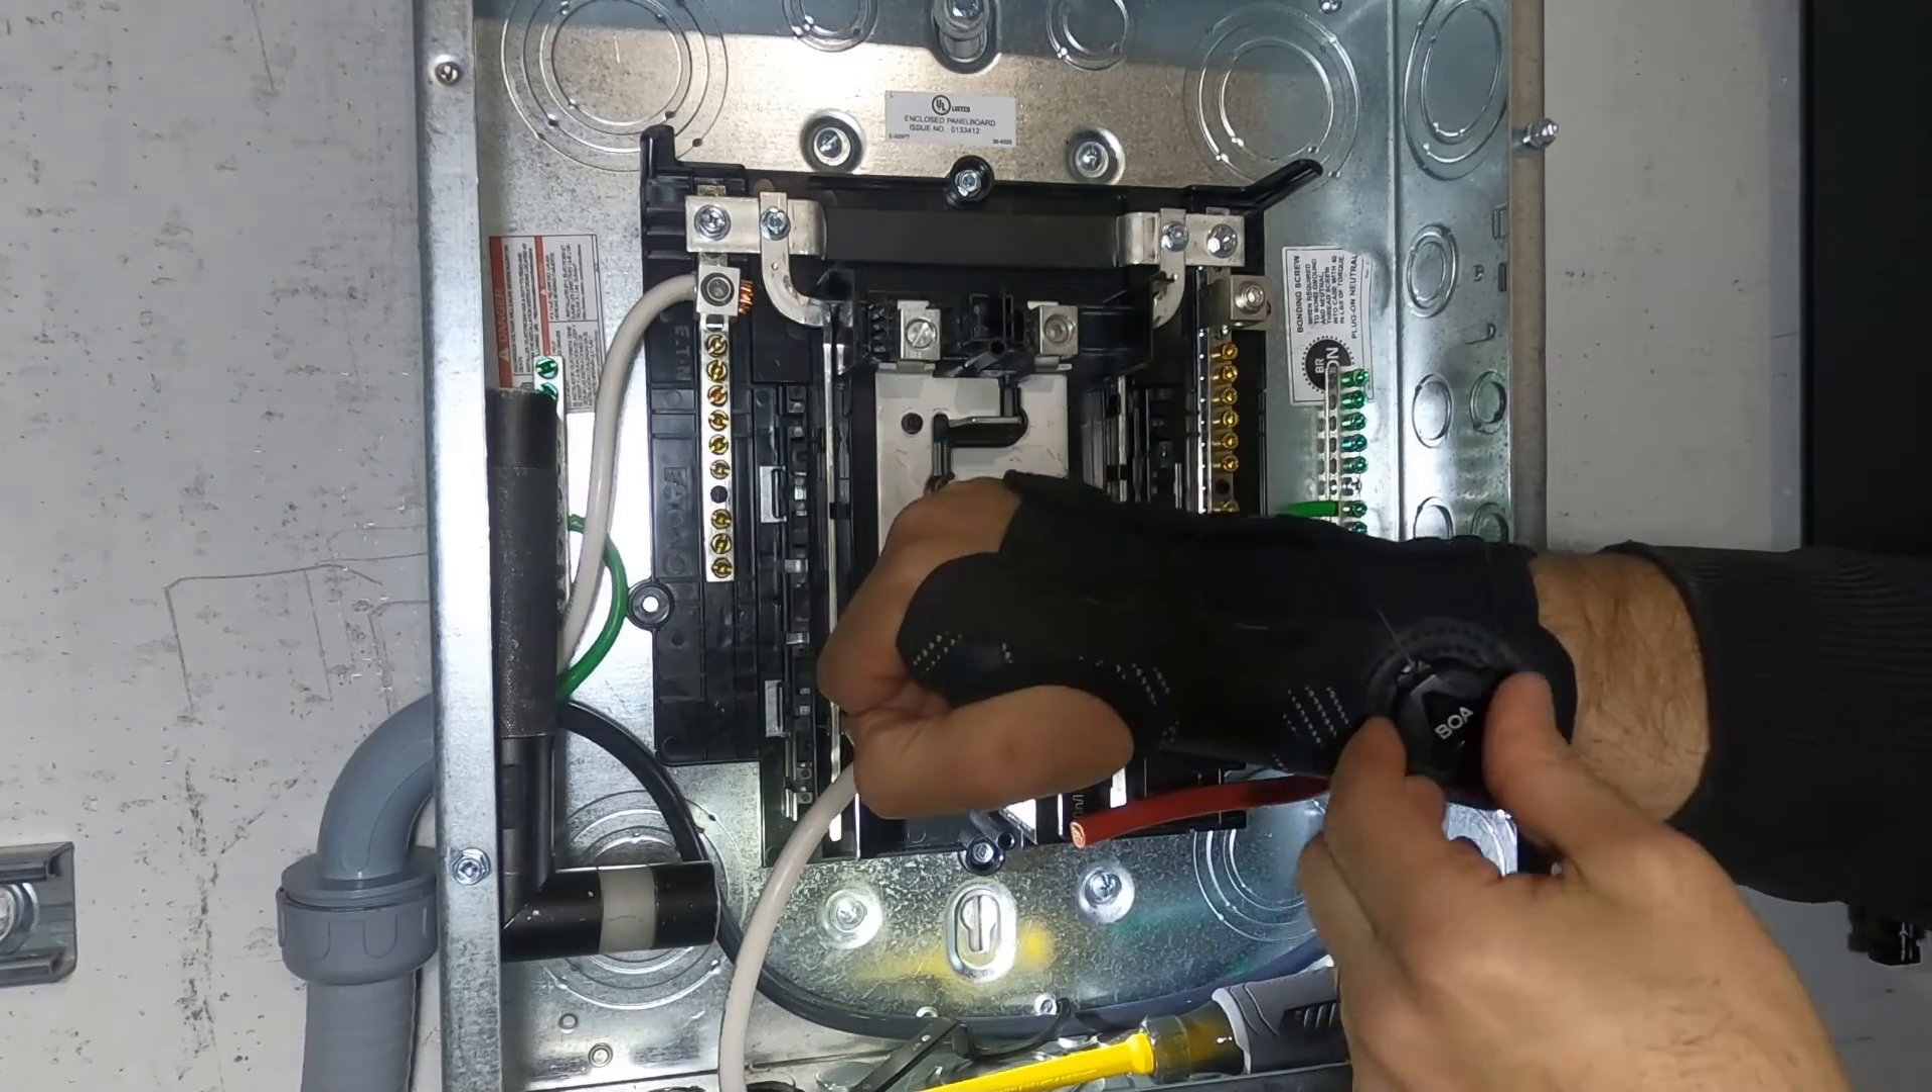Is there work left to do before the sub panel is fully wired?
Yes.